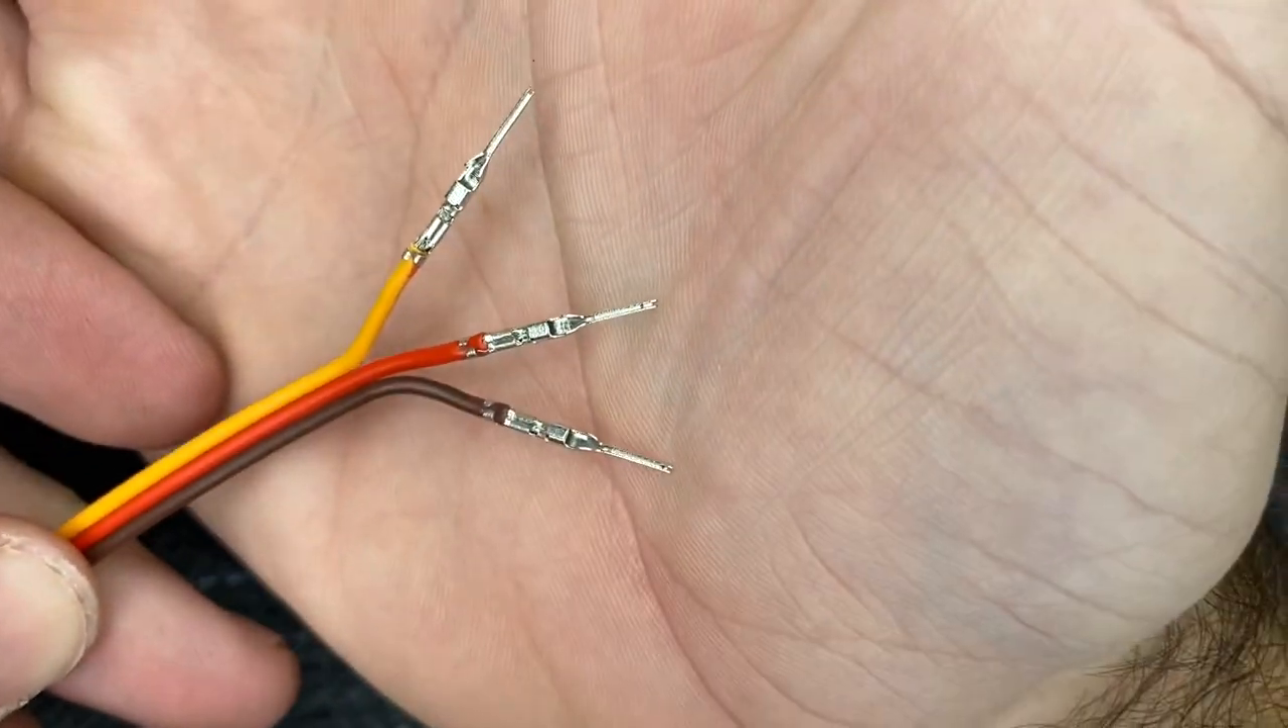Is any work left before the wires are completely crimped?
No.